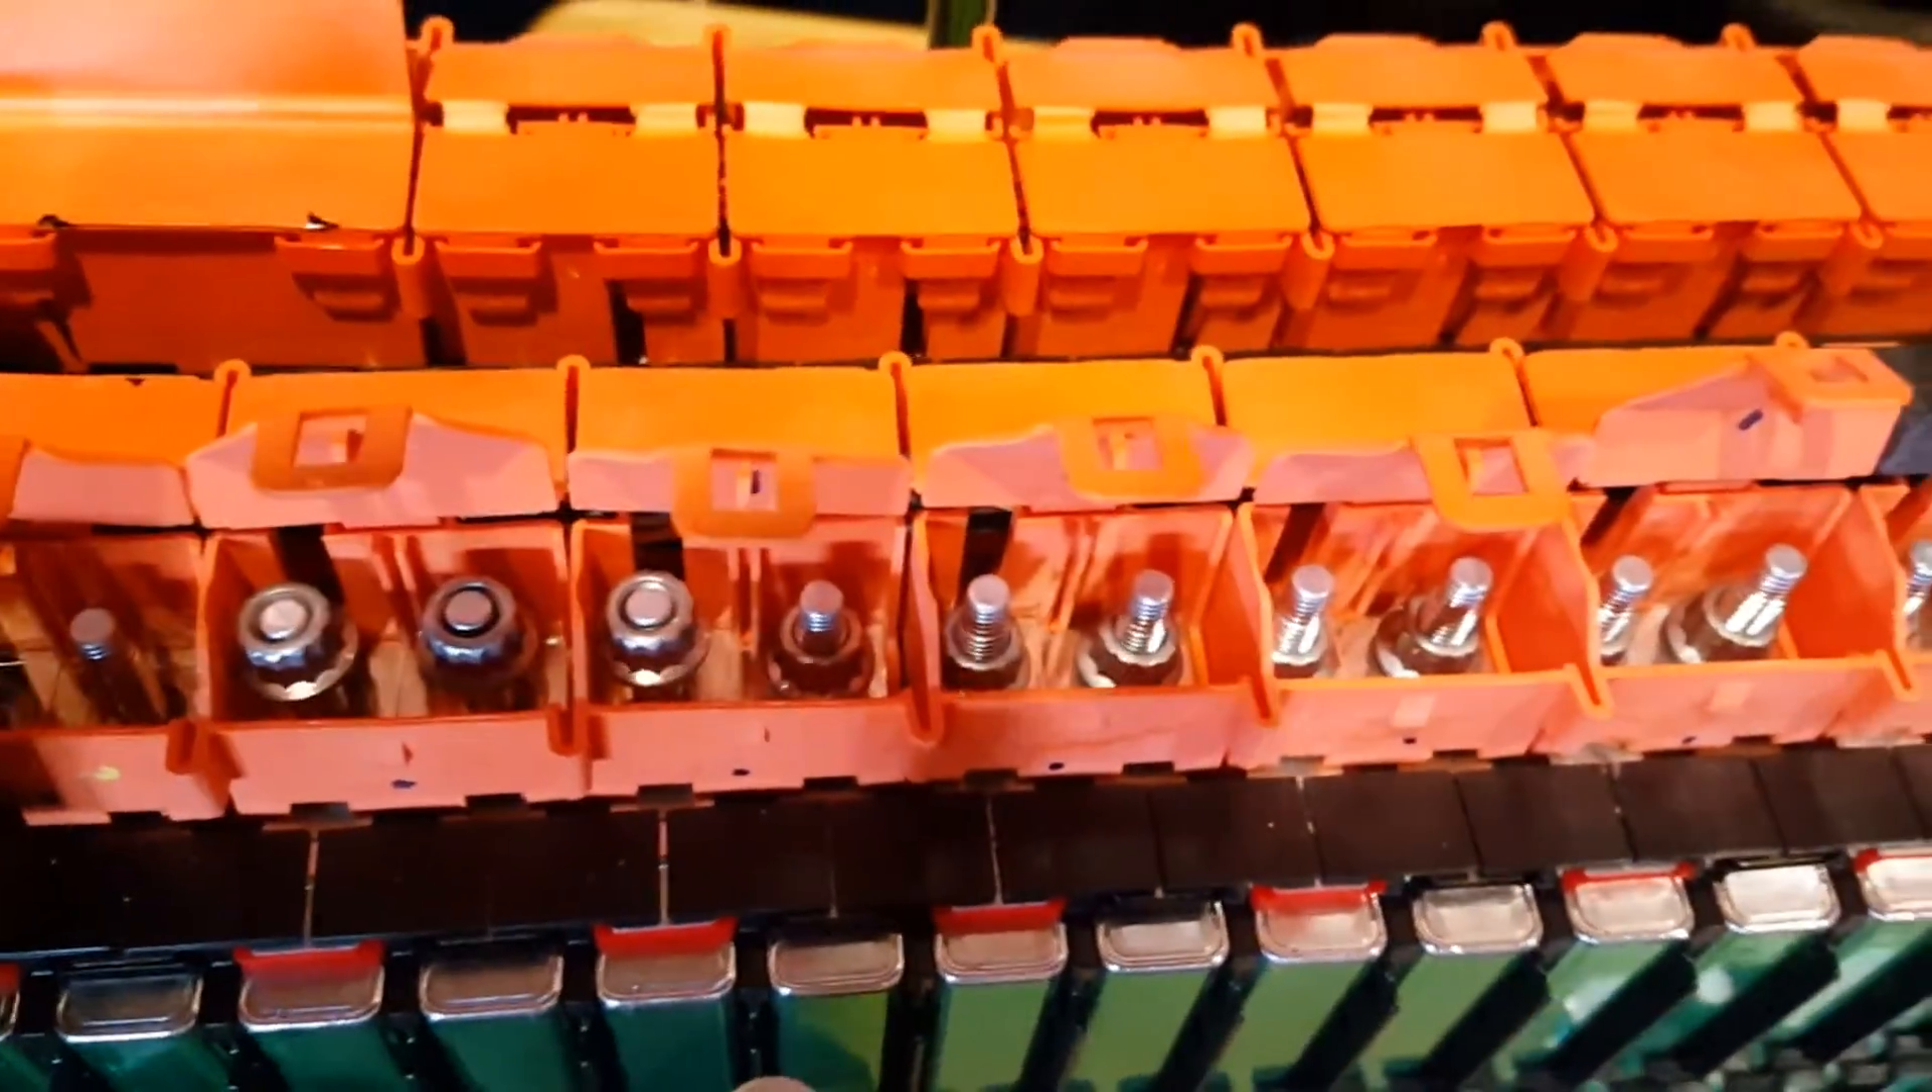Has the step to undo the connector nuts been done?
No.